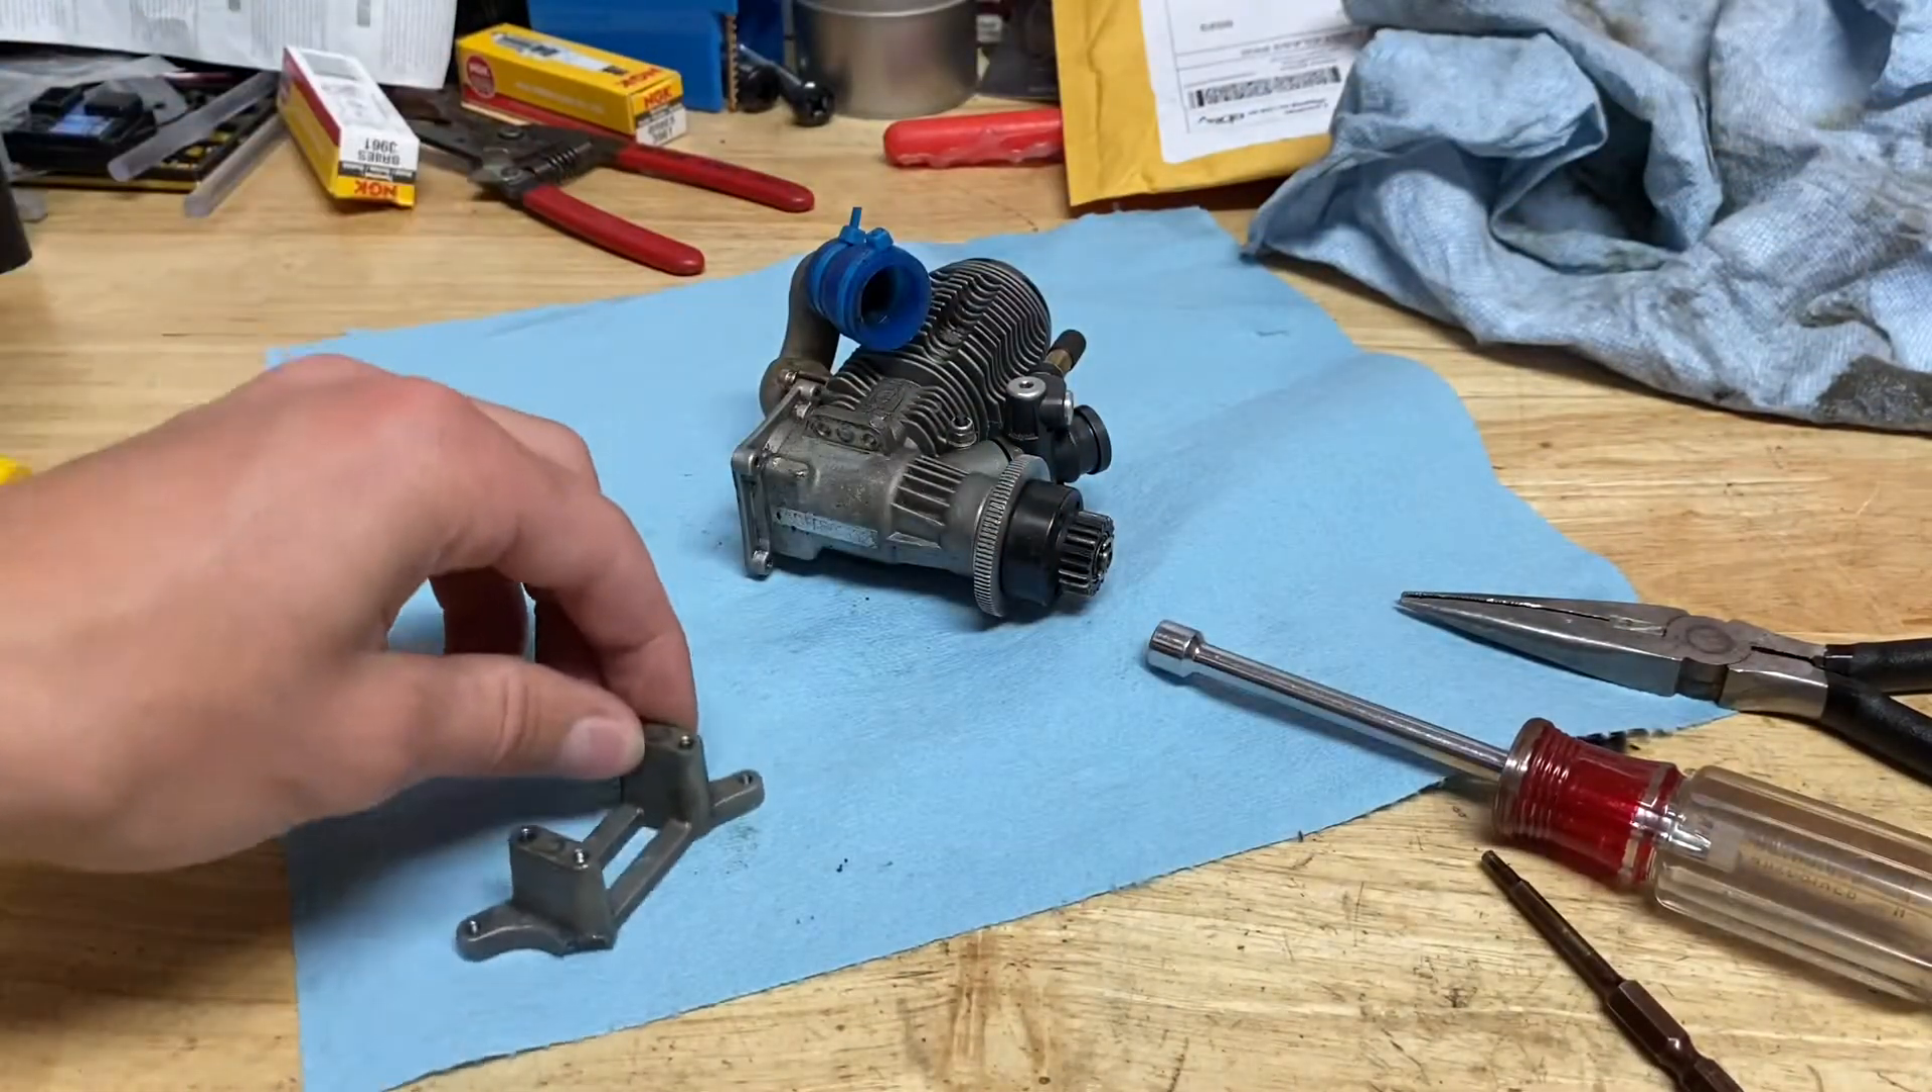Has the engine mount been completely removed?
Yes.